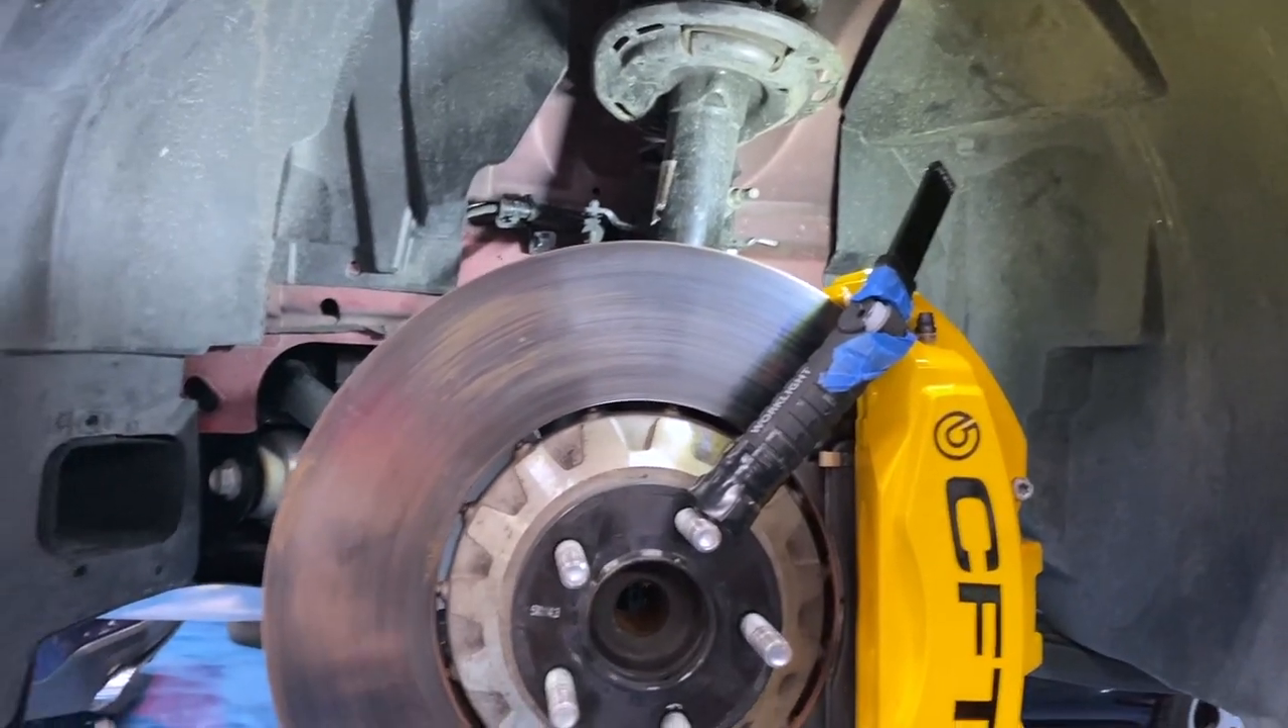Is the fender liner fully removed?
No.